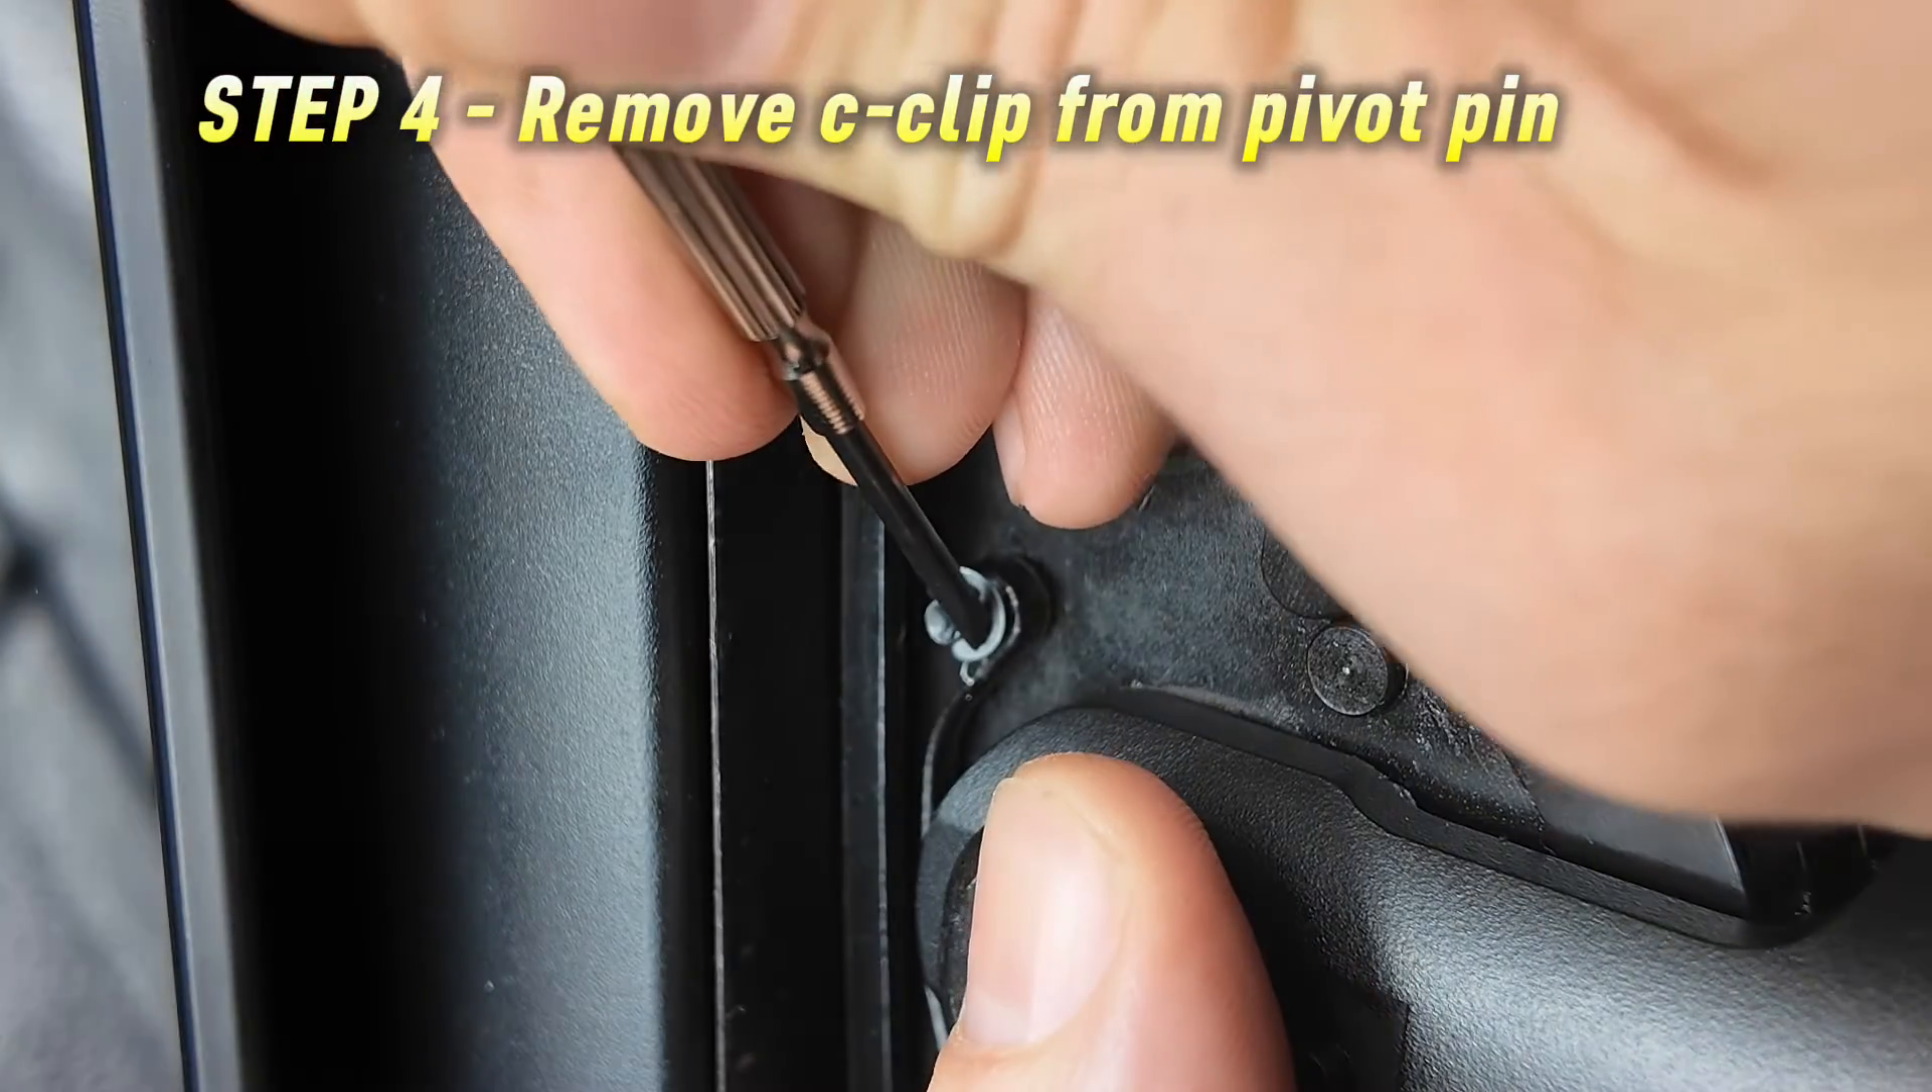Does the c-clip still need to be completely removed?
Yes.